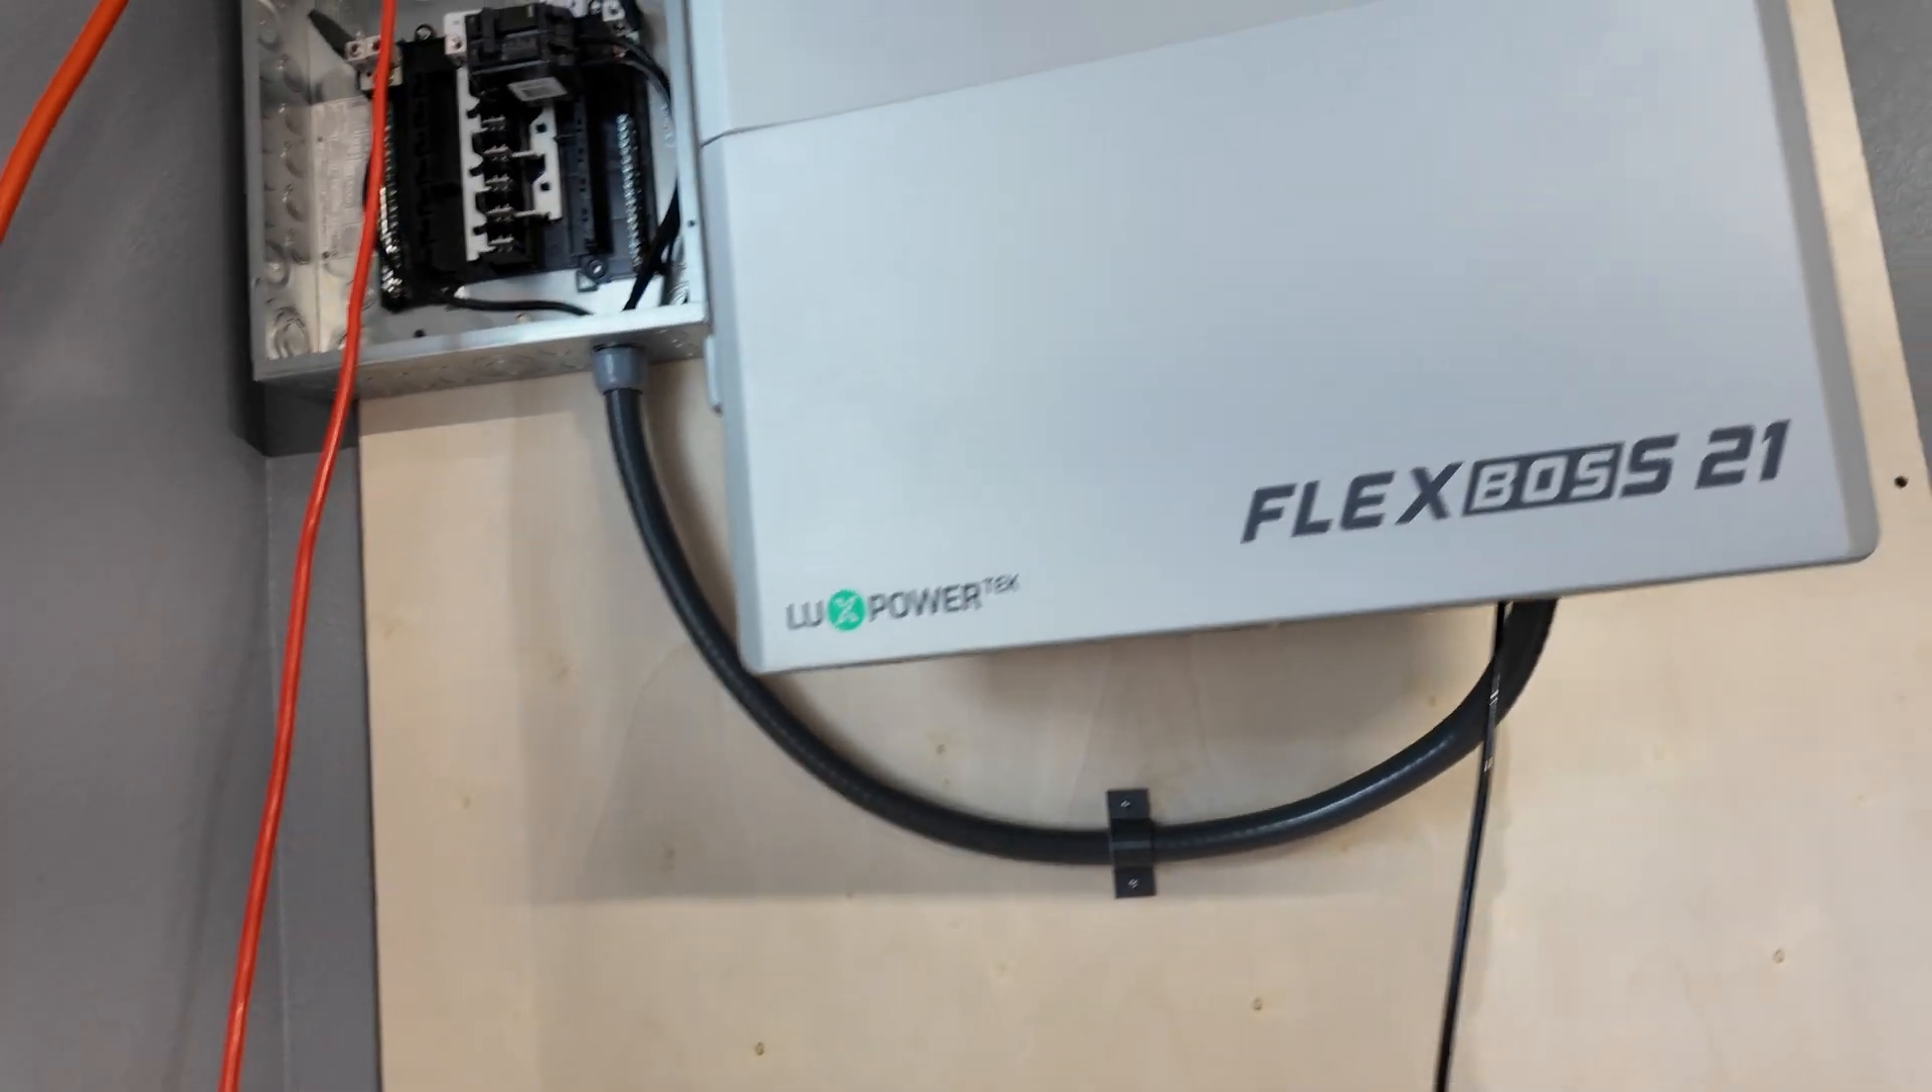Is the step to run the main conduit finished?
Yes.